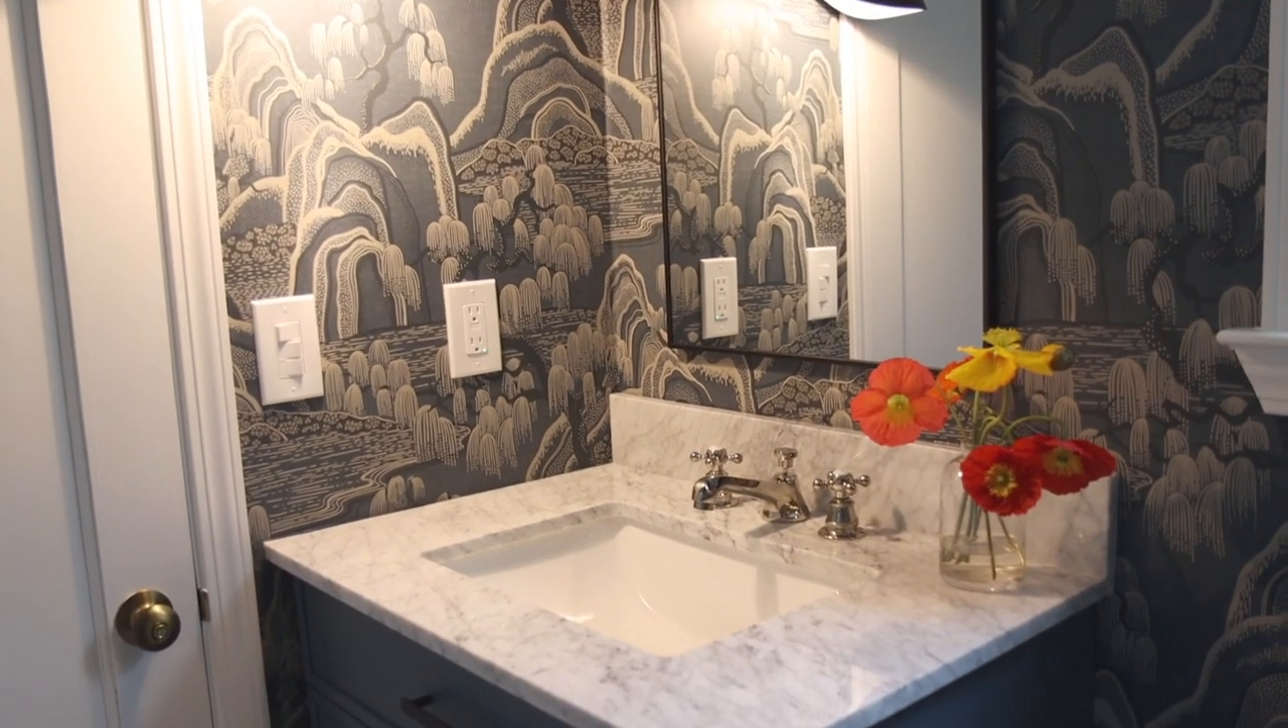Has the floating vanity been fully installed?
Yes.